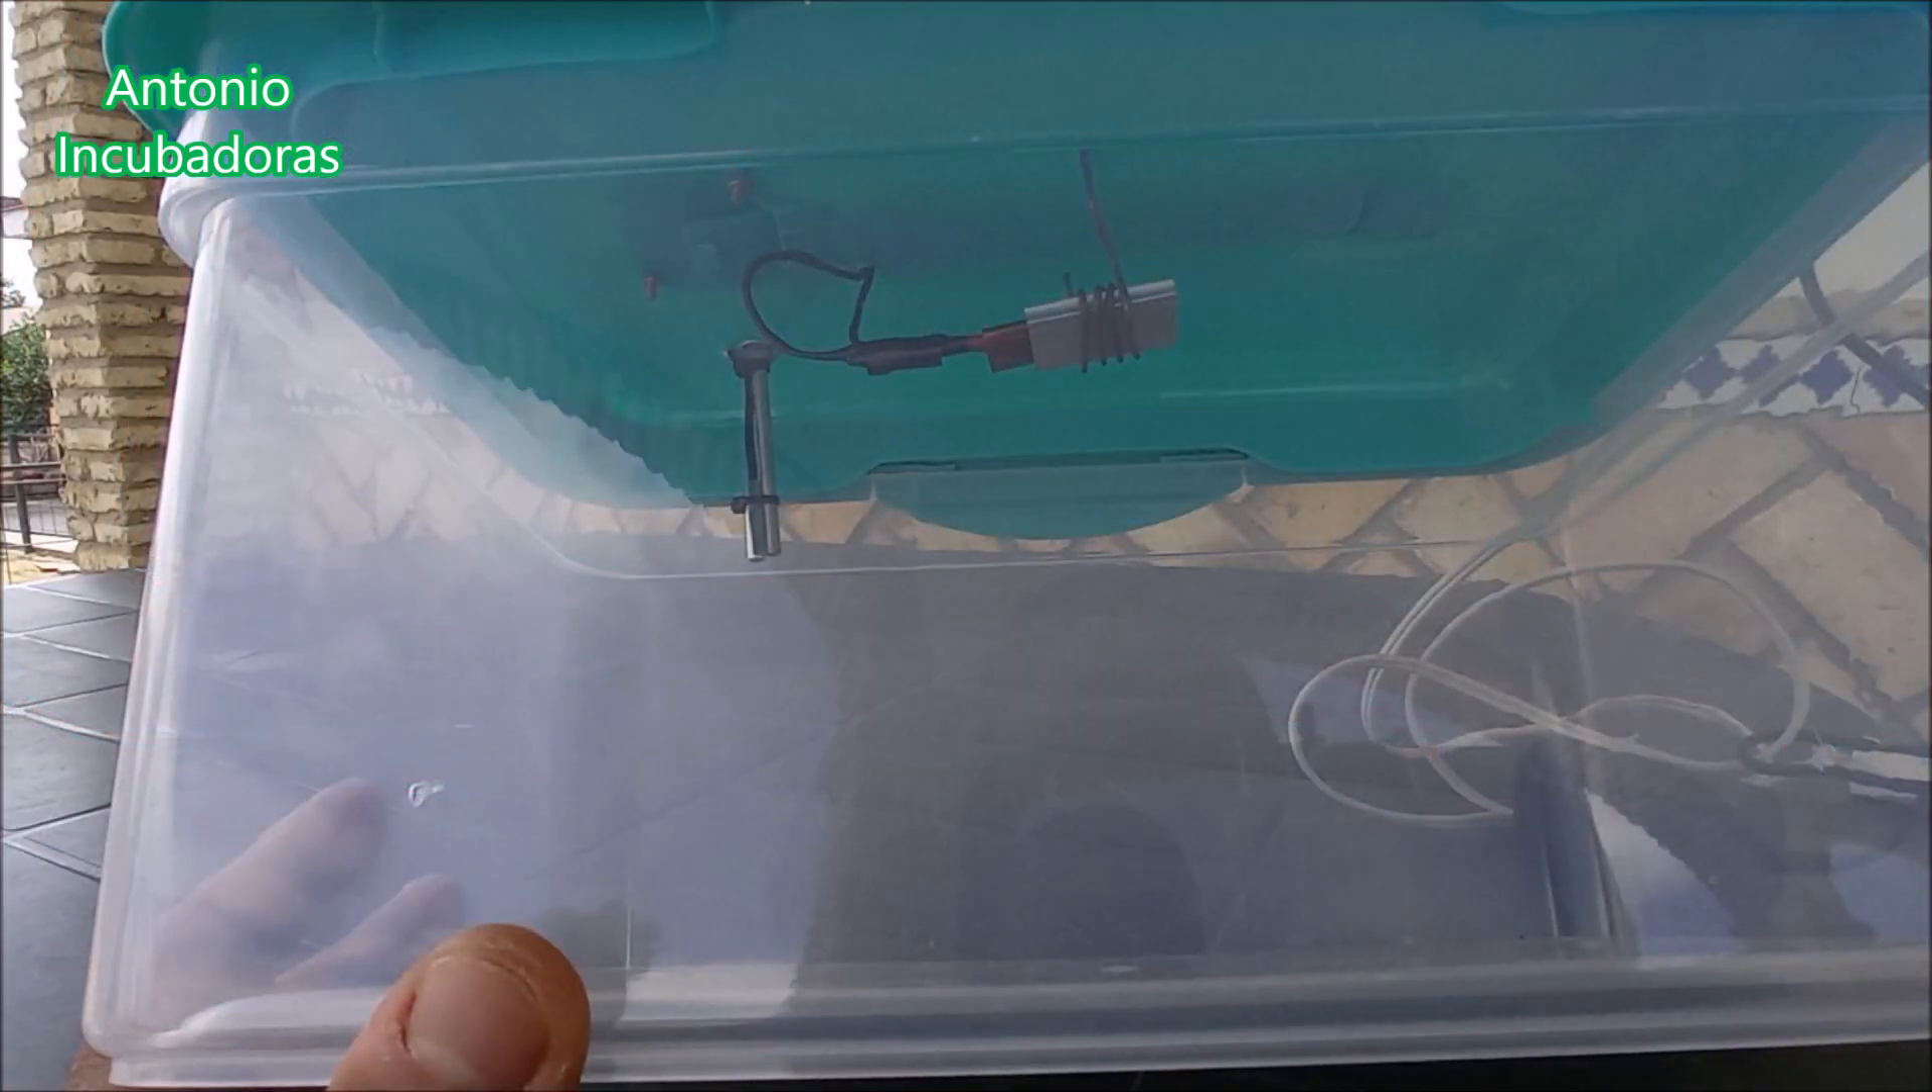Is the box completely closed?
Yes.